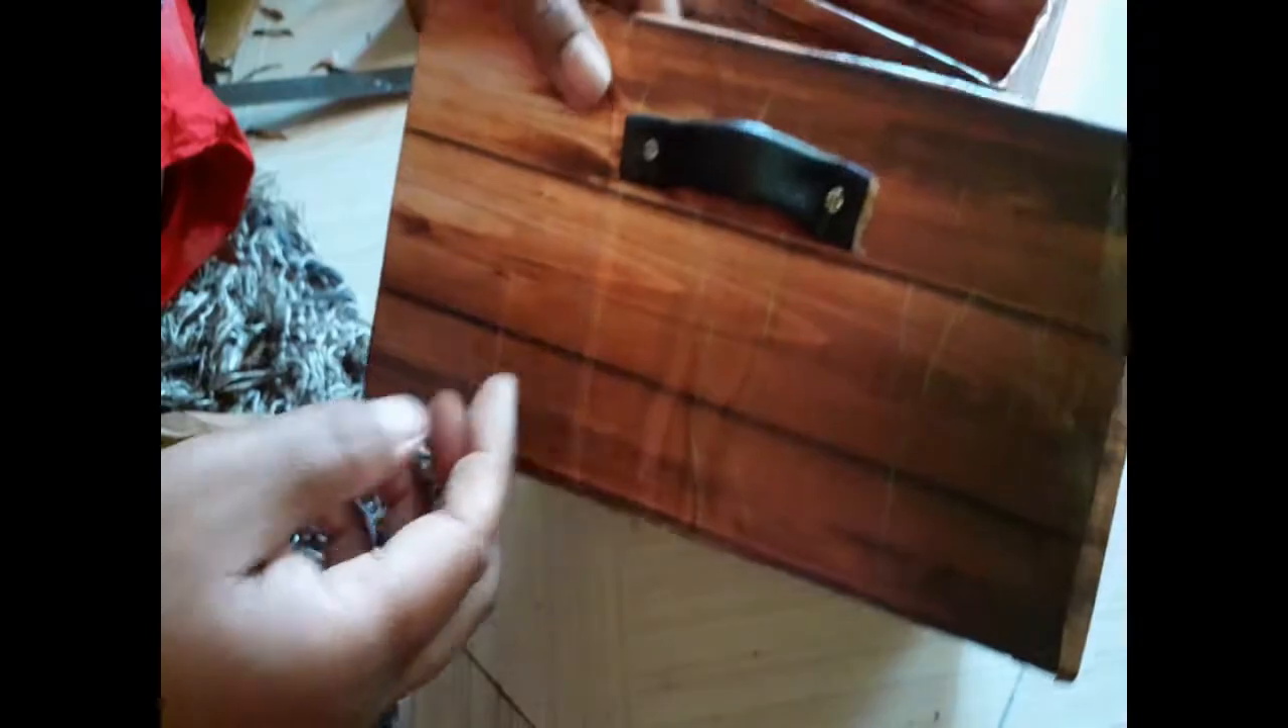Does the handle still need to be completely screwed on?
No.